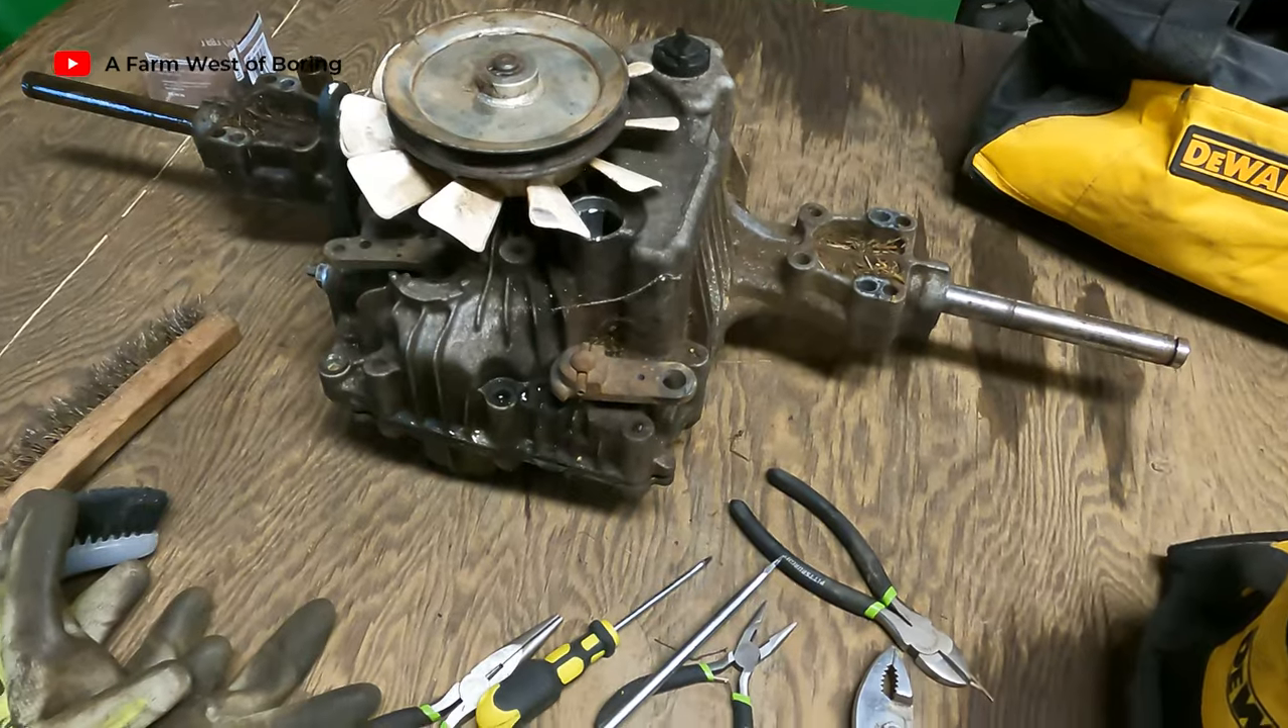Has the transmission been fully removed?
Yes.